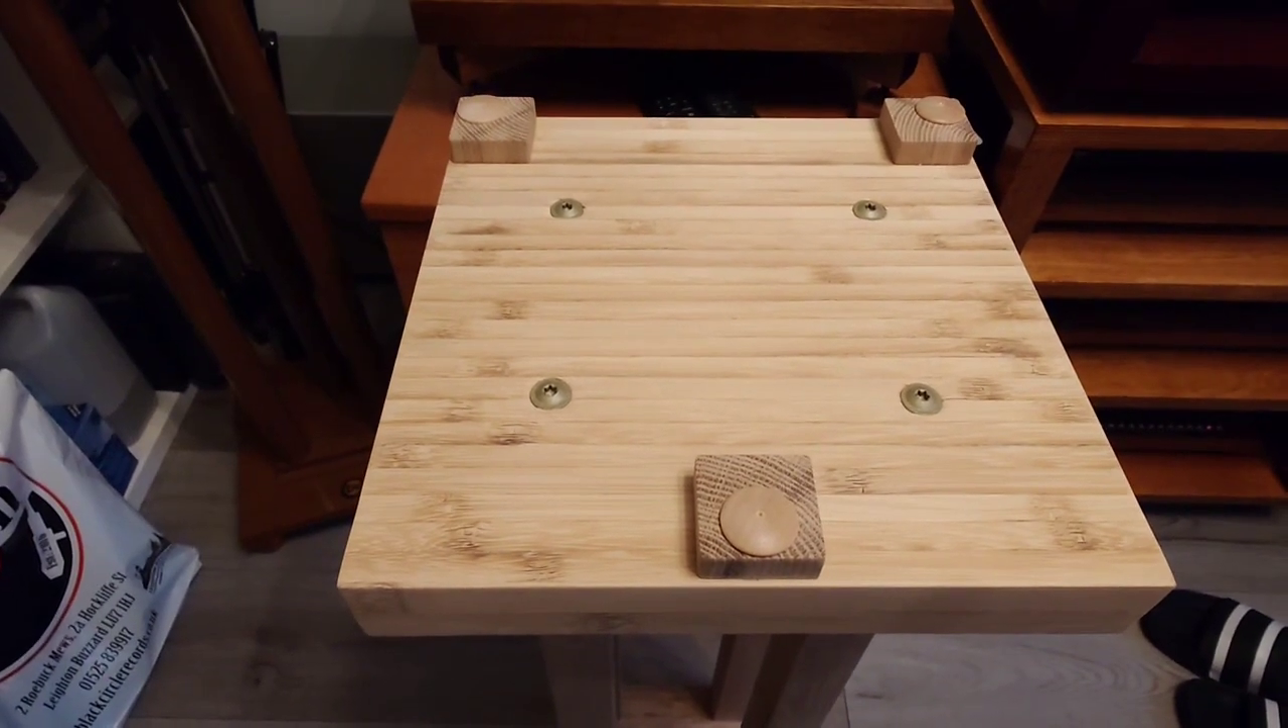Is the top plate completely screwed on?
Yes.